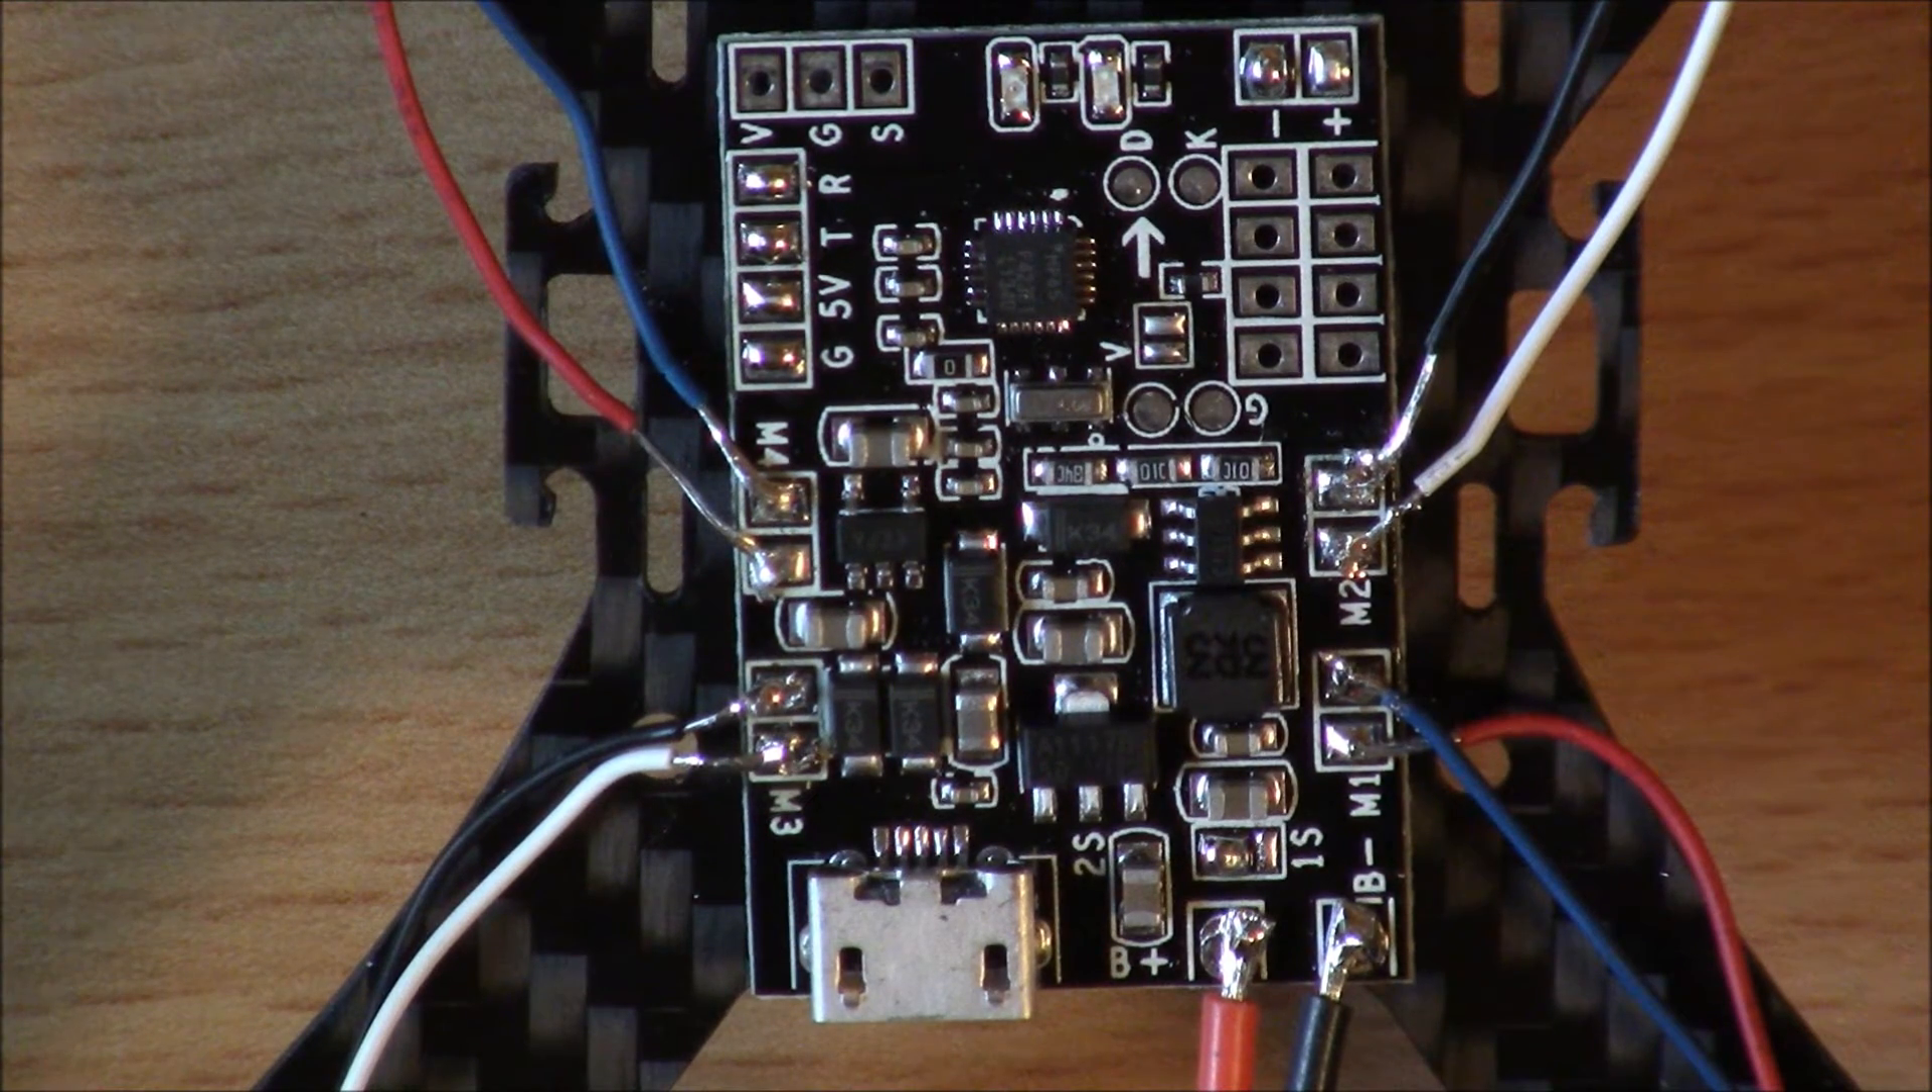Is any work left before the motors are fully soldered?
No.